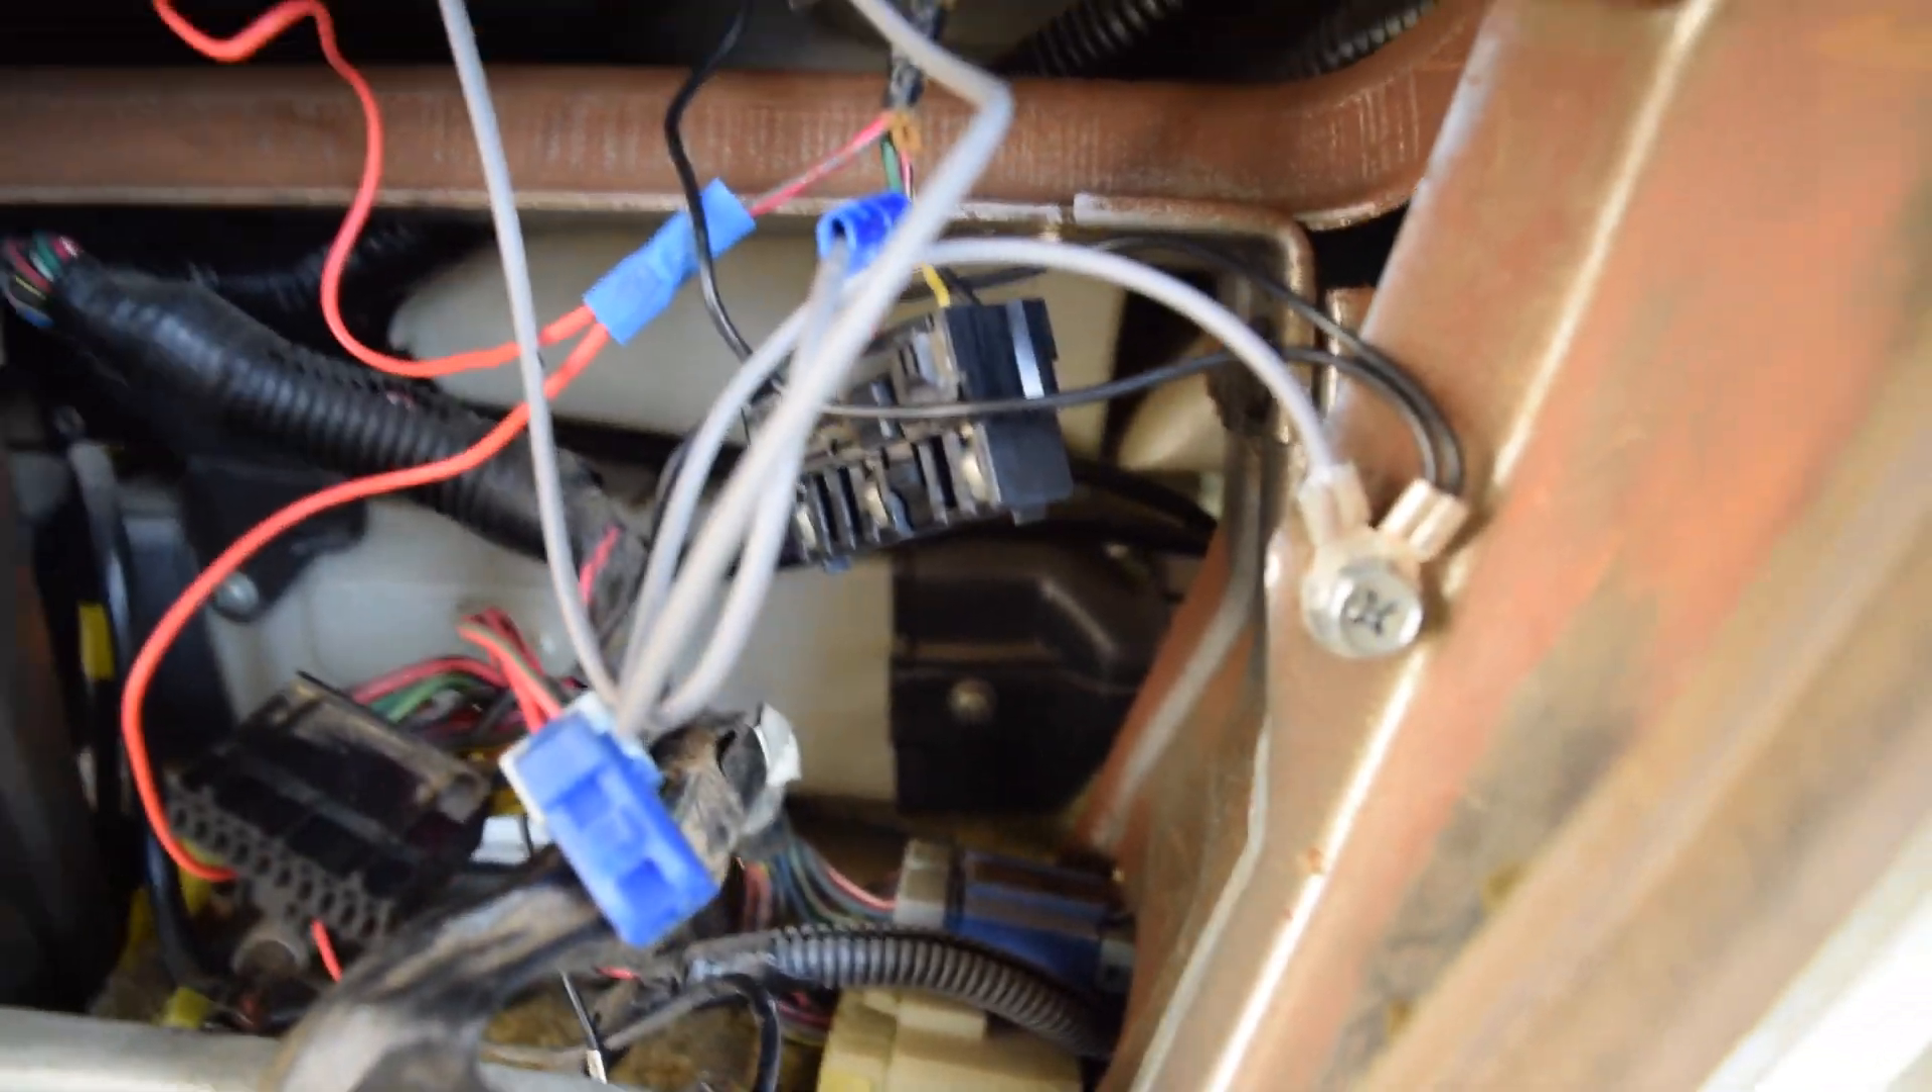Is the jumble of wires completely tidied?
No.